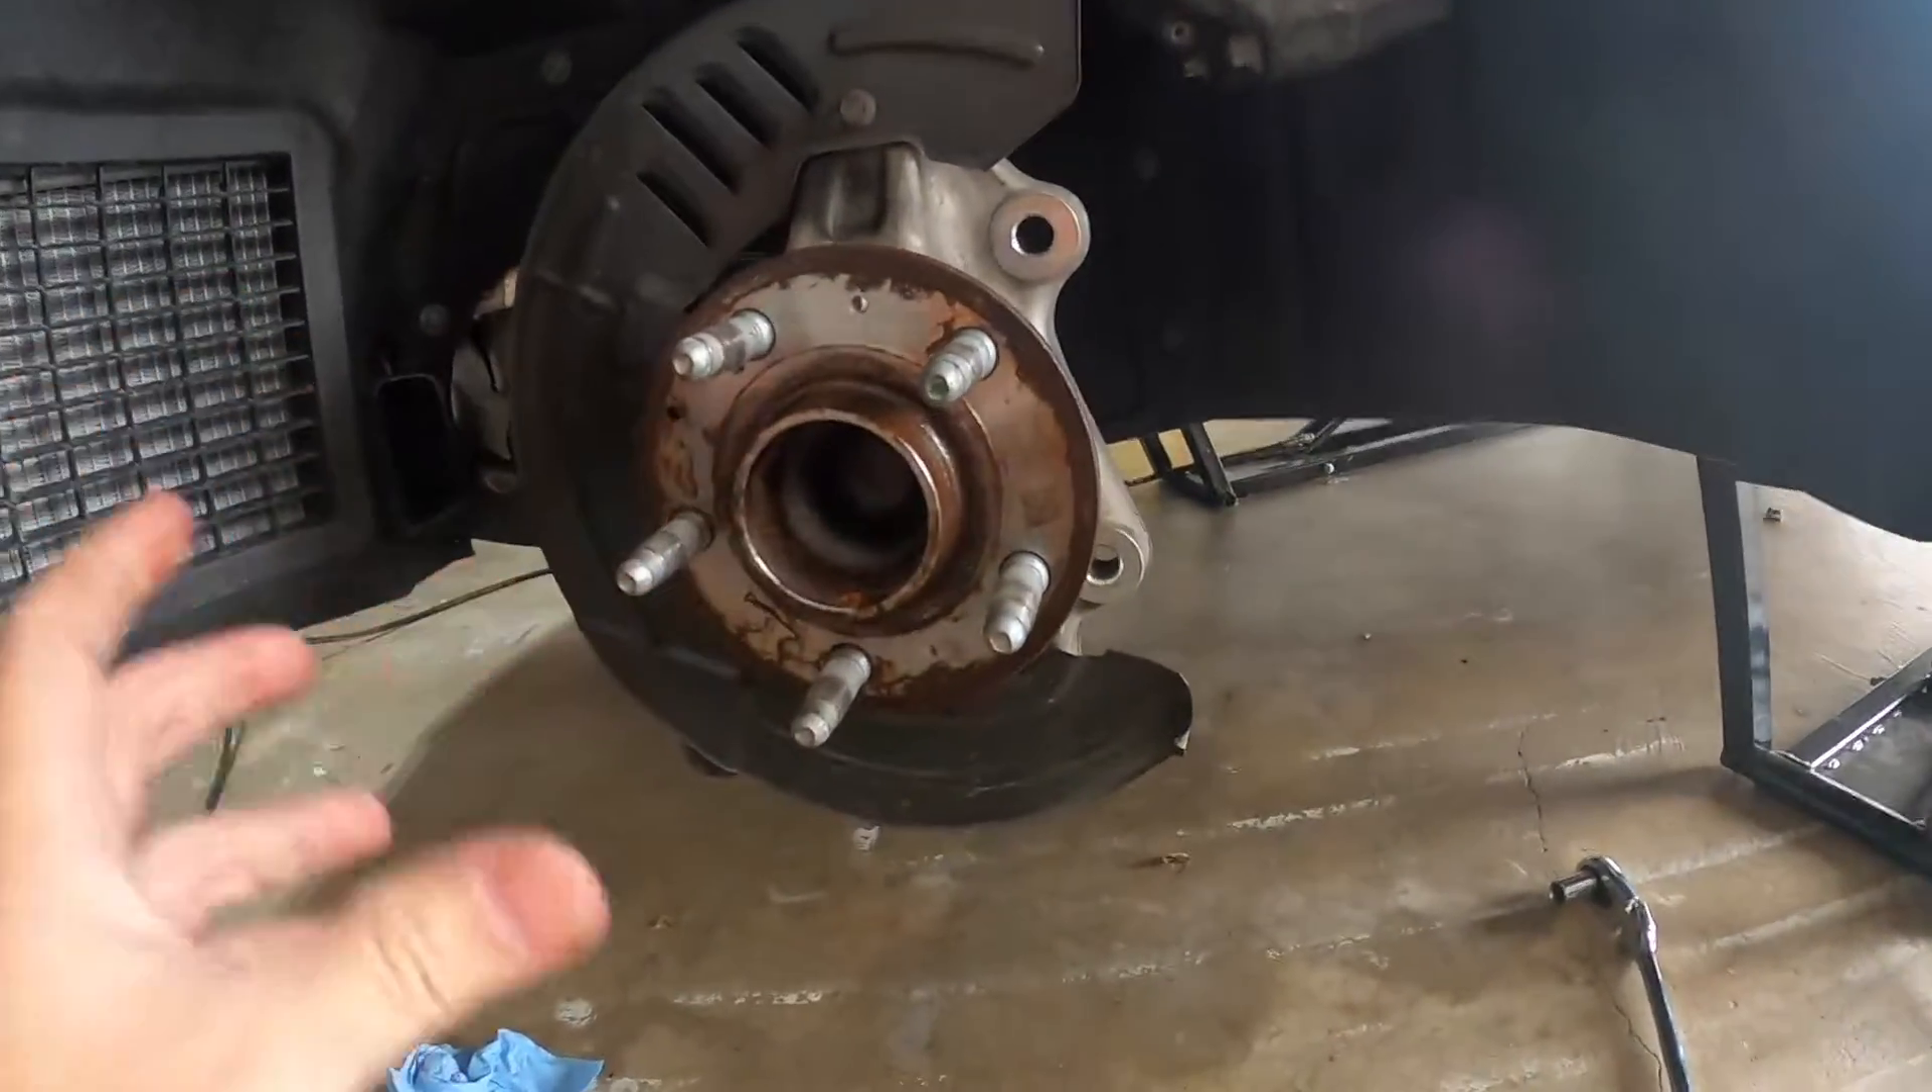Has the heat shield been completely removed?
No.